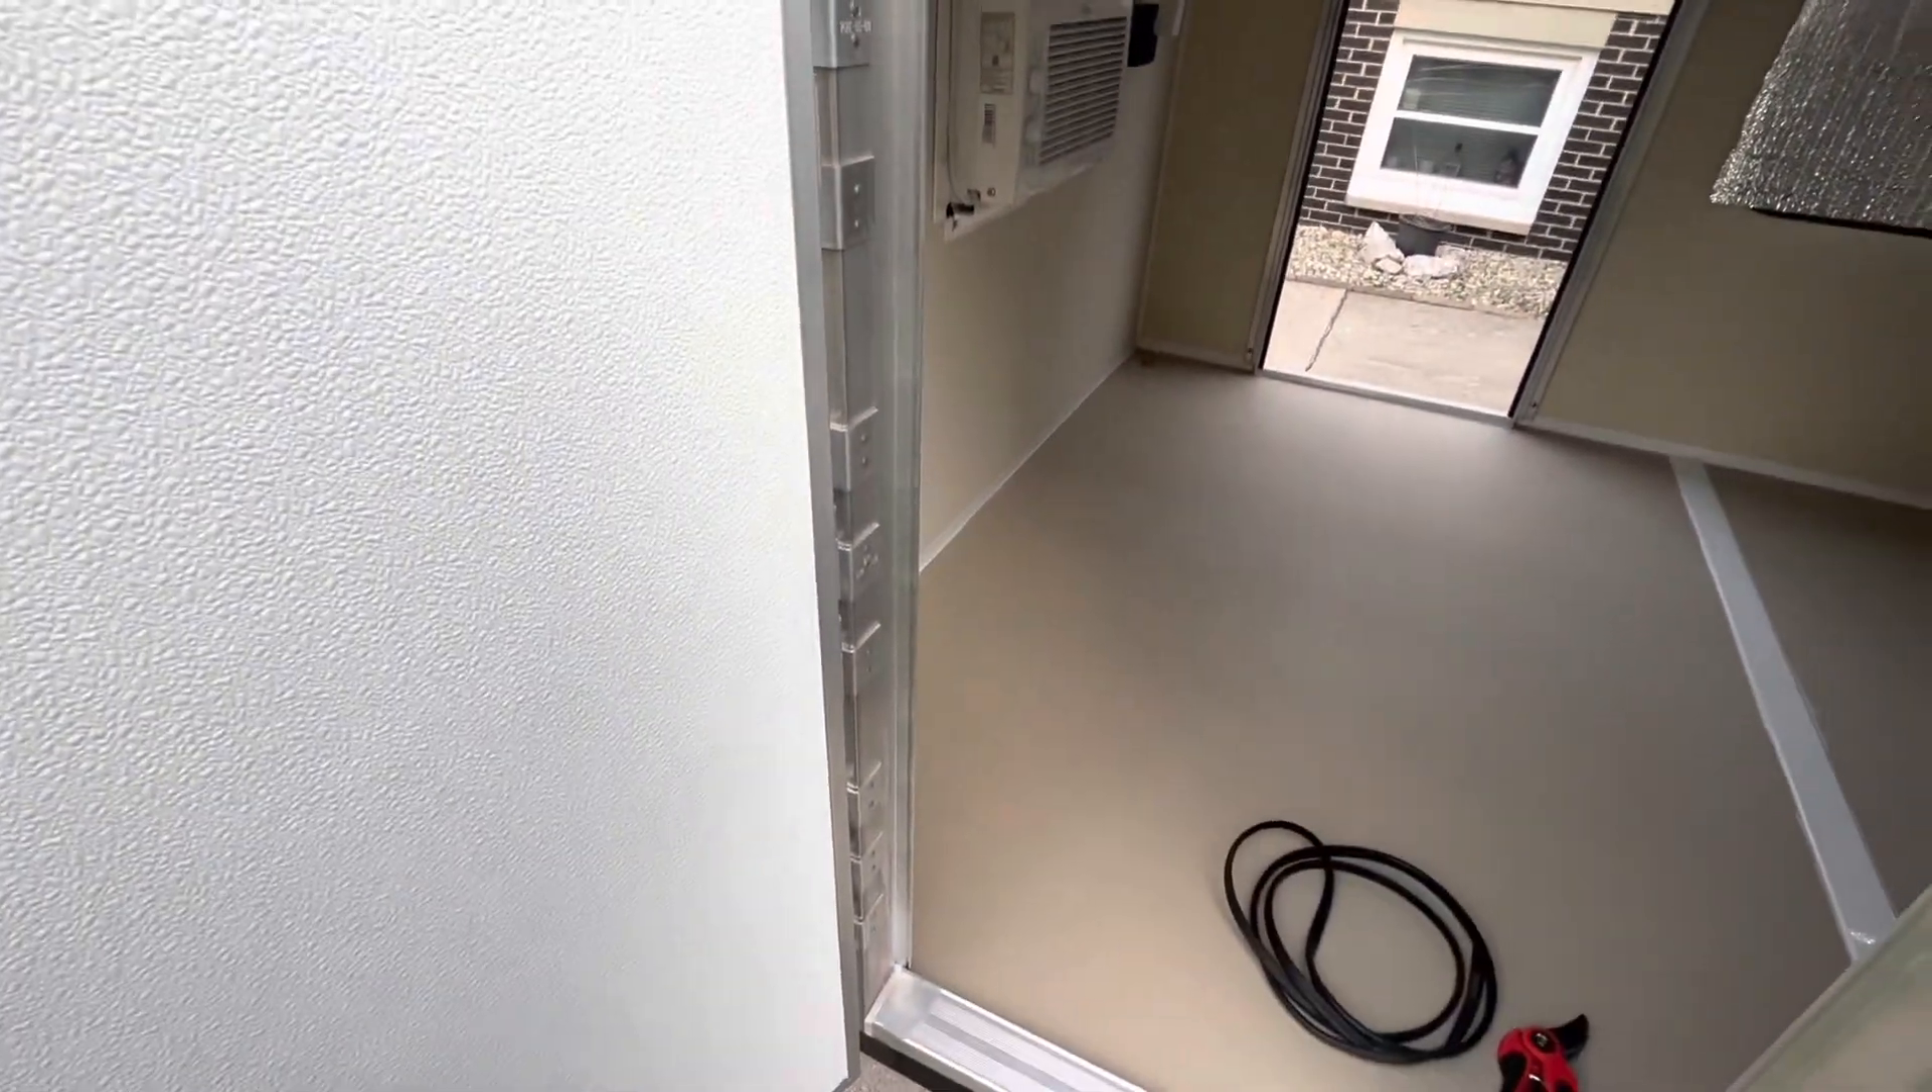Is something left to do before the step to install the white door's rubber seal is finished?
Yes.